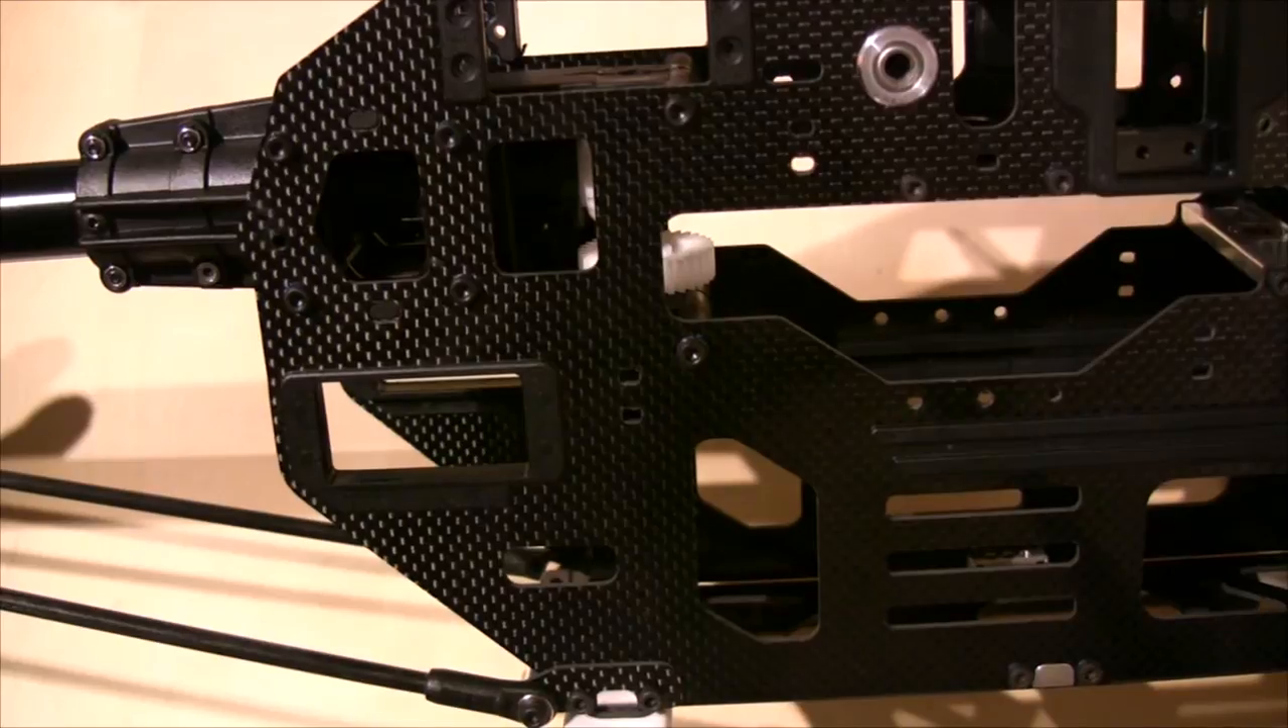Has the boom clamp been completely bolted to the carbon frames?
Yes.